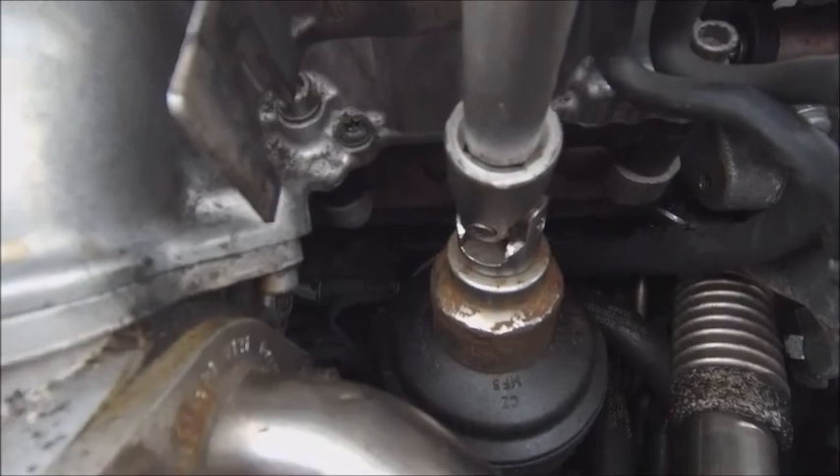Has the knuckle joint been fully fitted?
Yes.